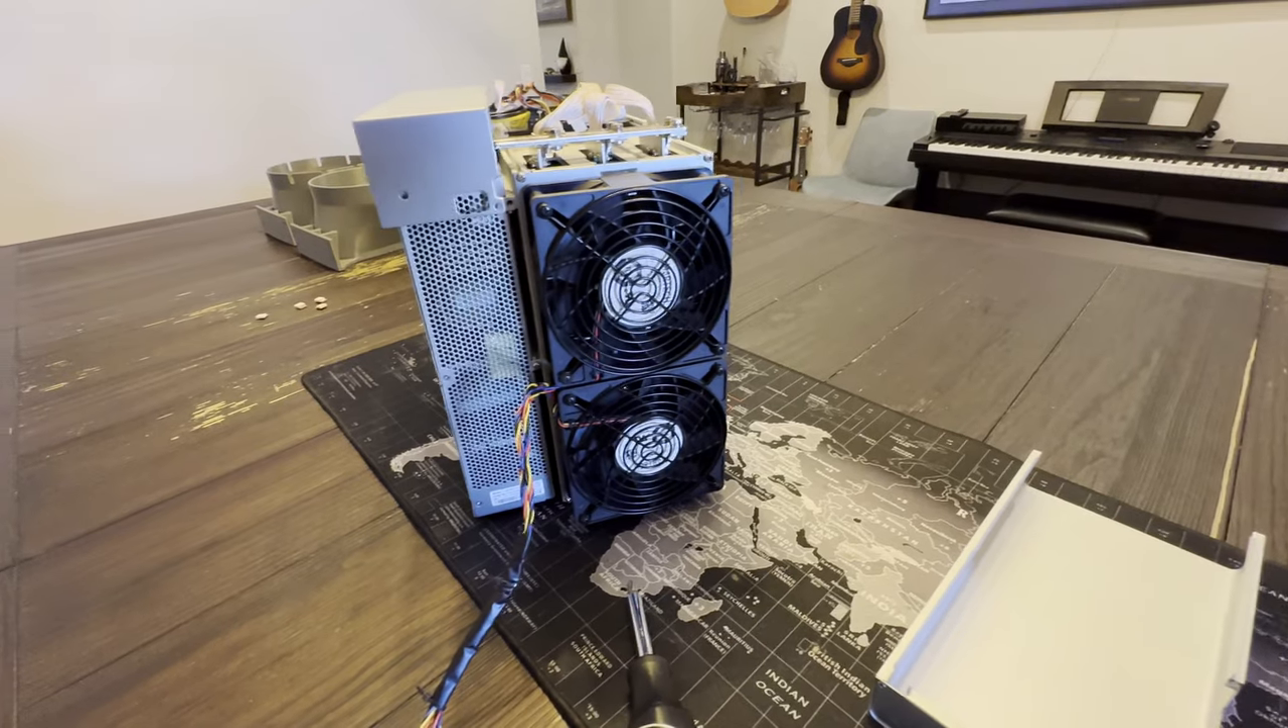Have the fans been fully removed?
No.